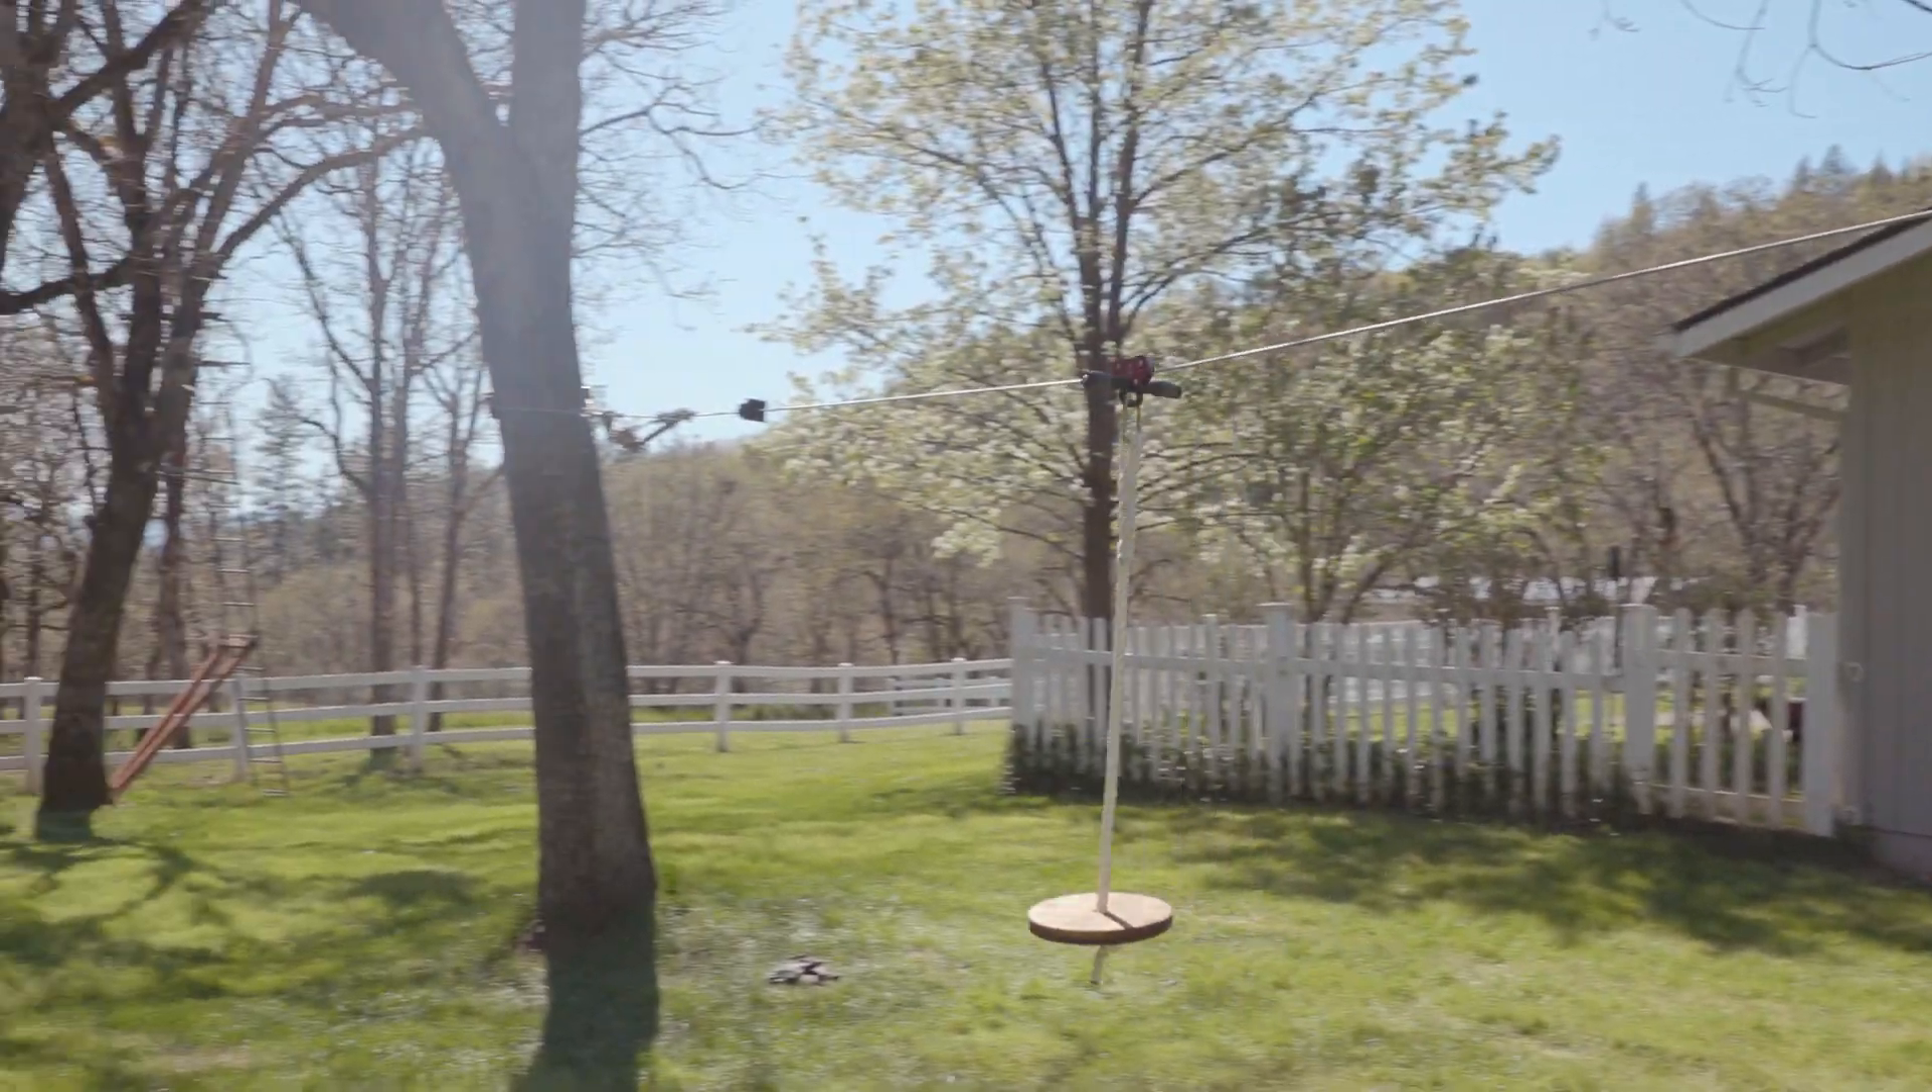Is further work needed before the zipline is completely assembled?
No.